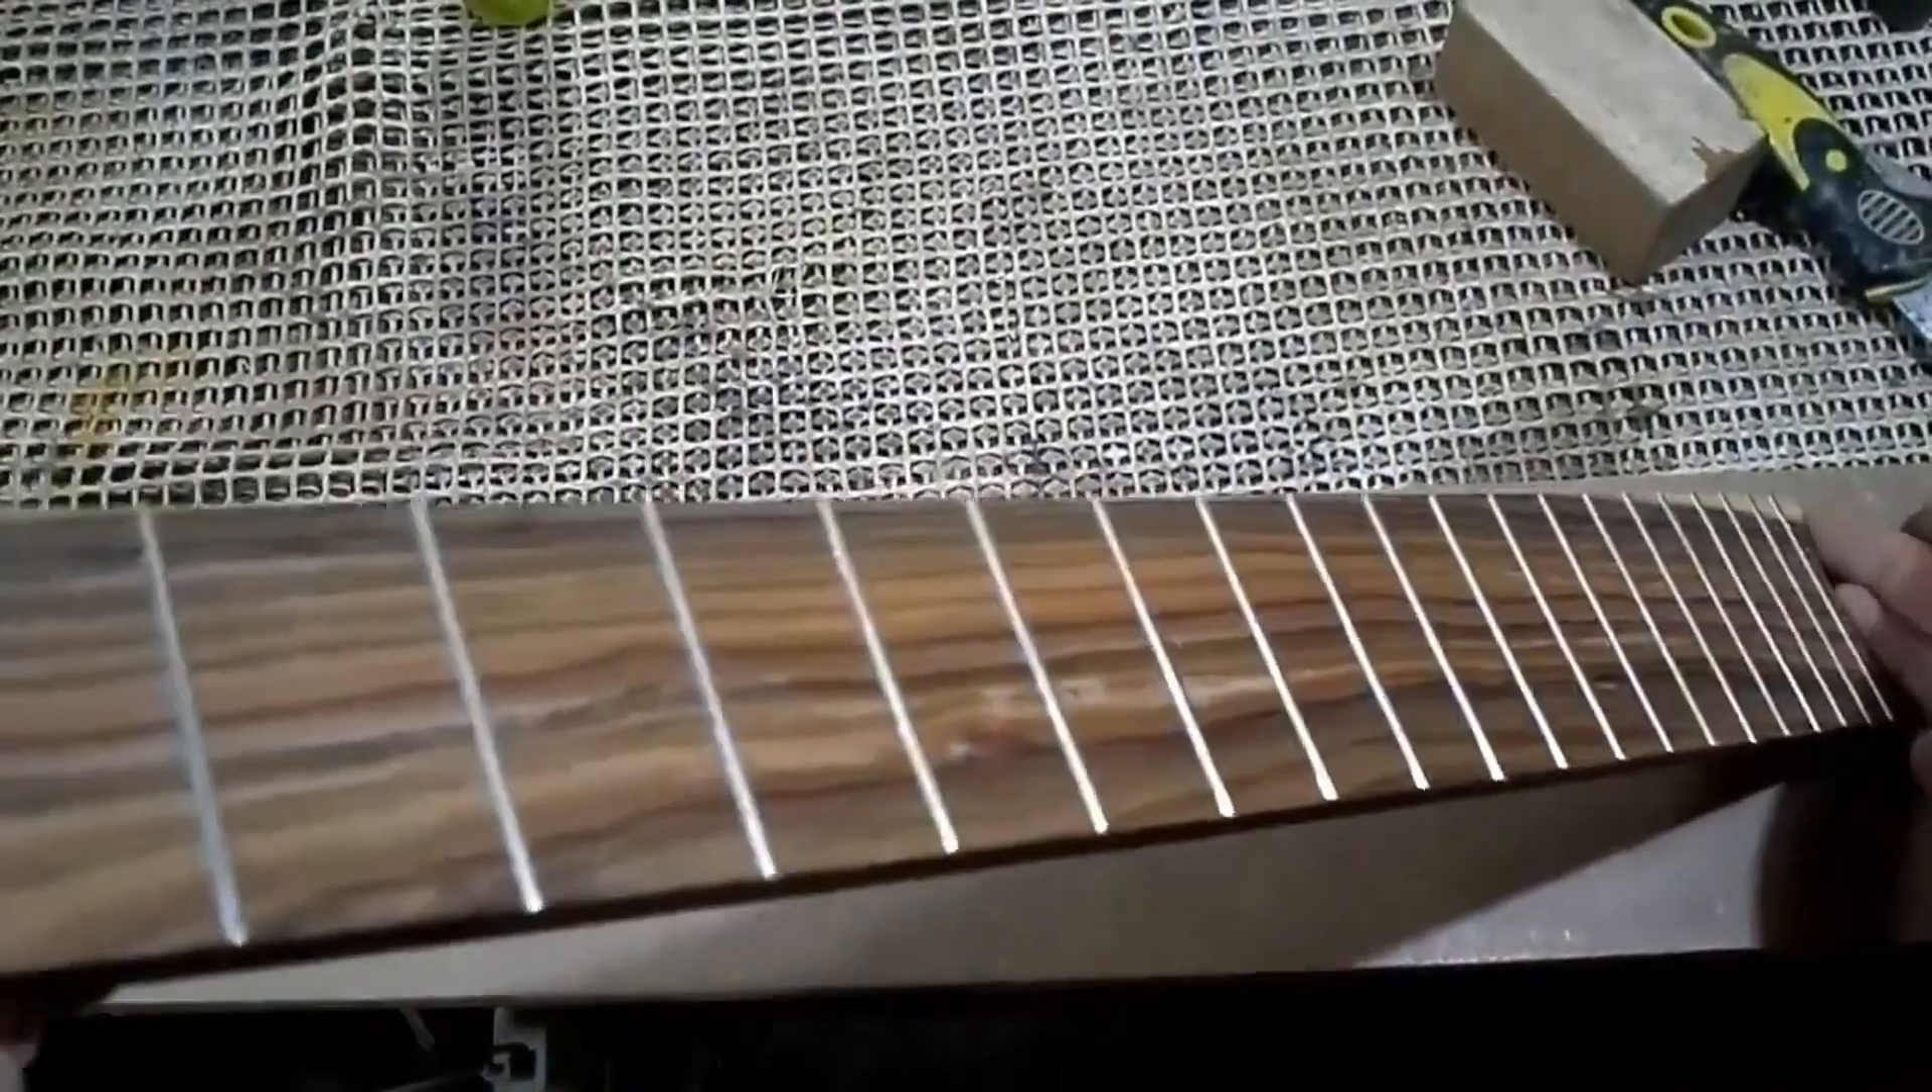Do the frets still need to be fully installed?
No.